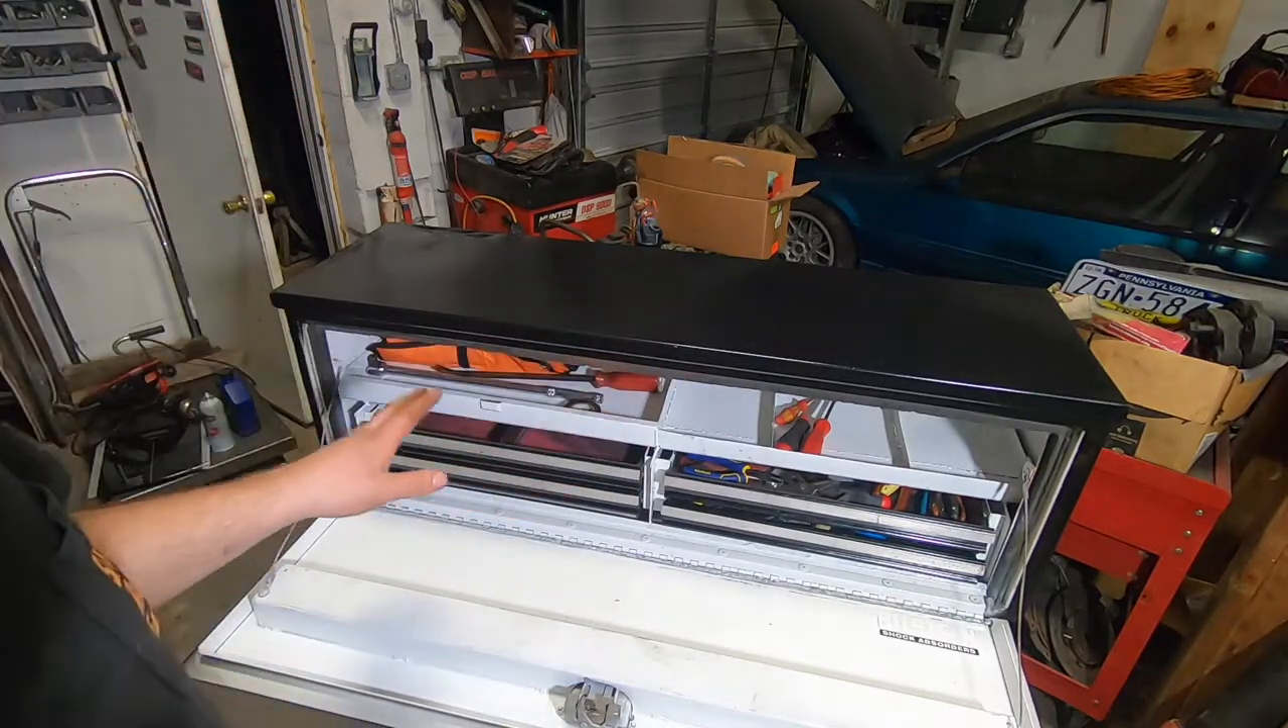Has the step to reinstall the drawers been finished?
Yes.